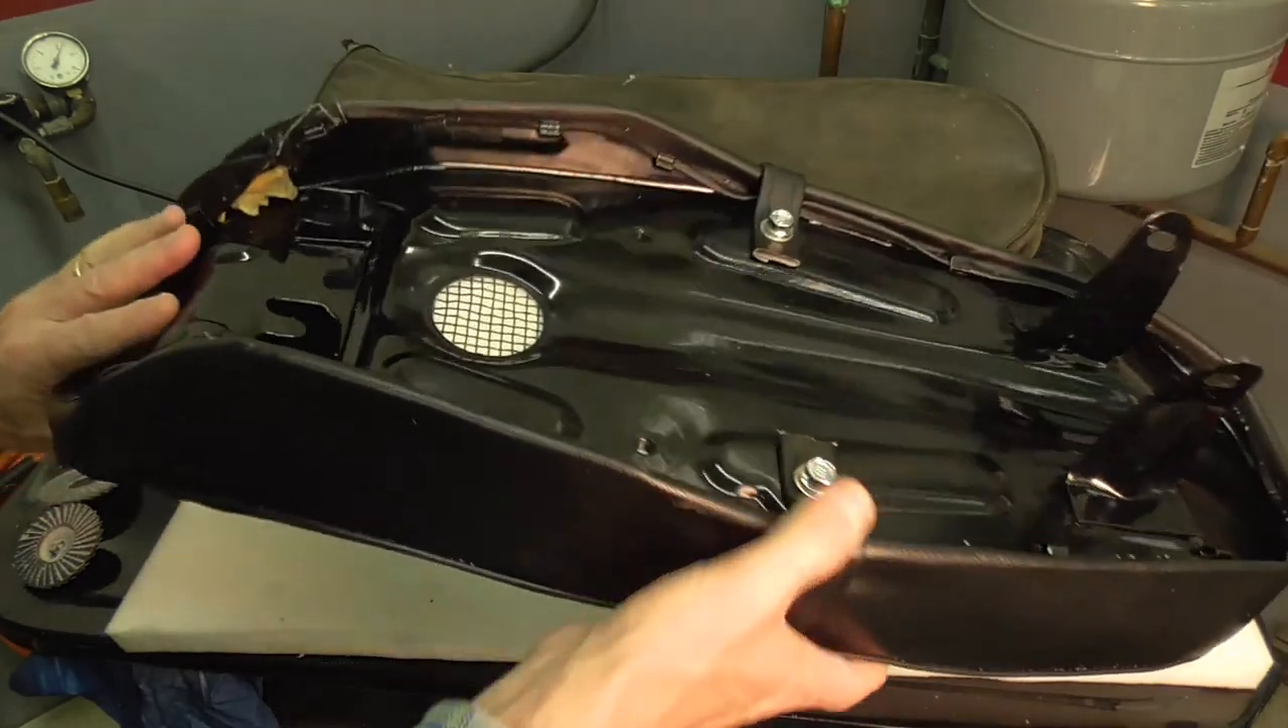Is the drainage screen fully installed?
Yes.